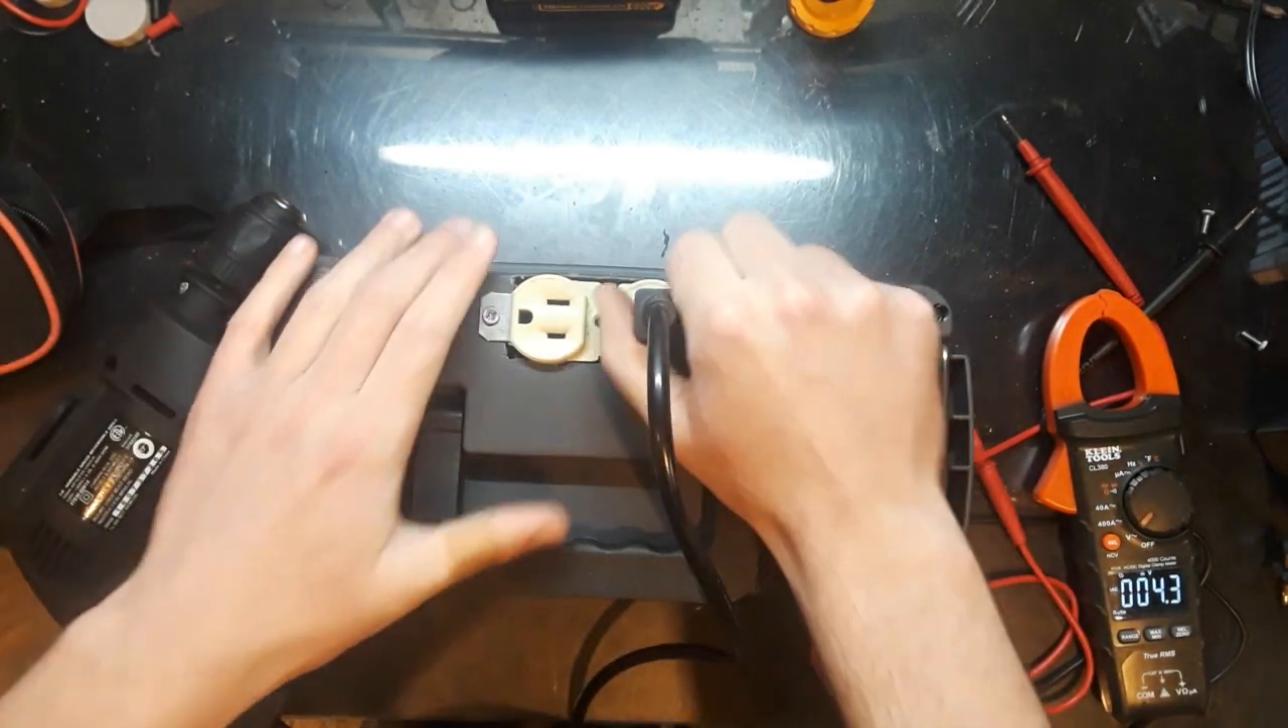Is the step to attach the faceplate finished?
No.